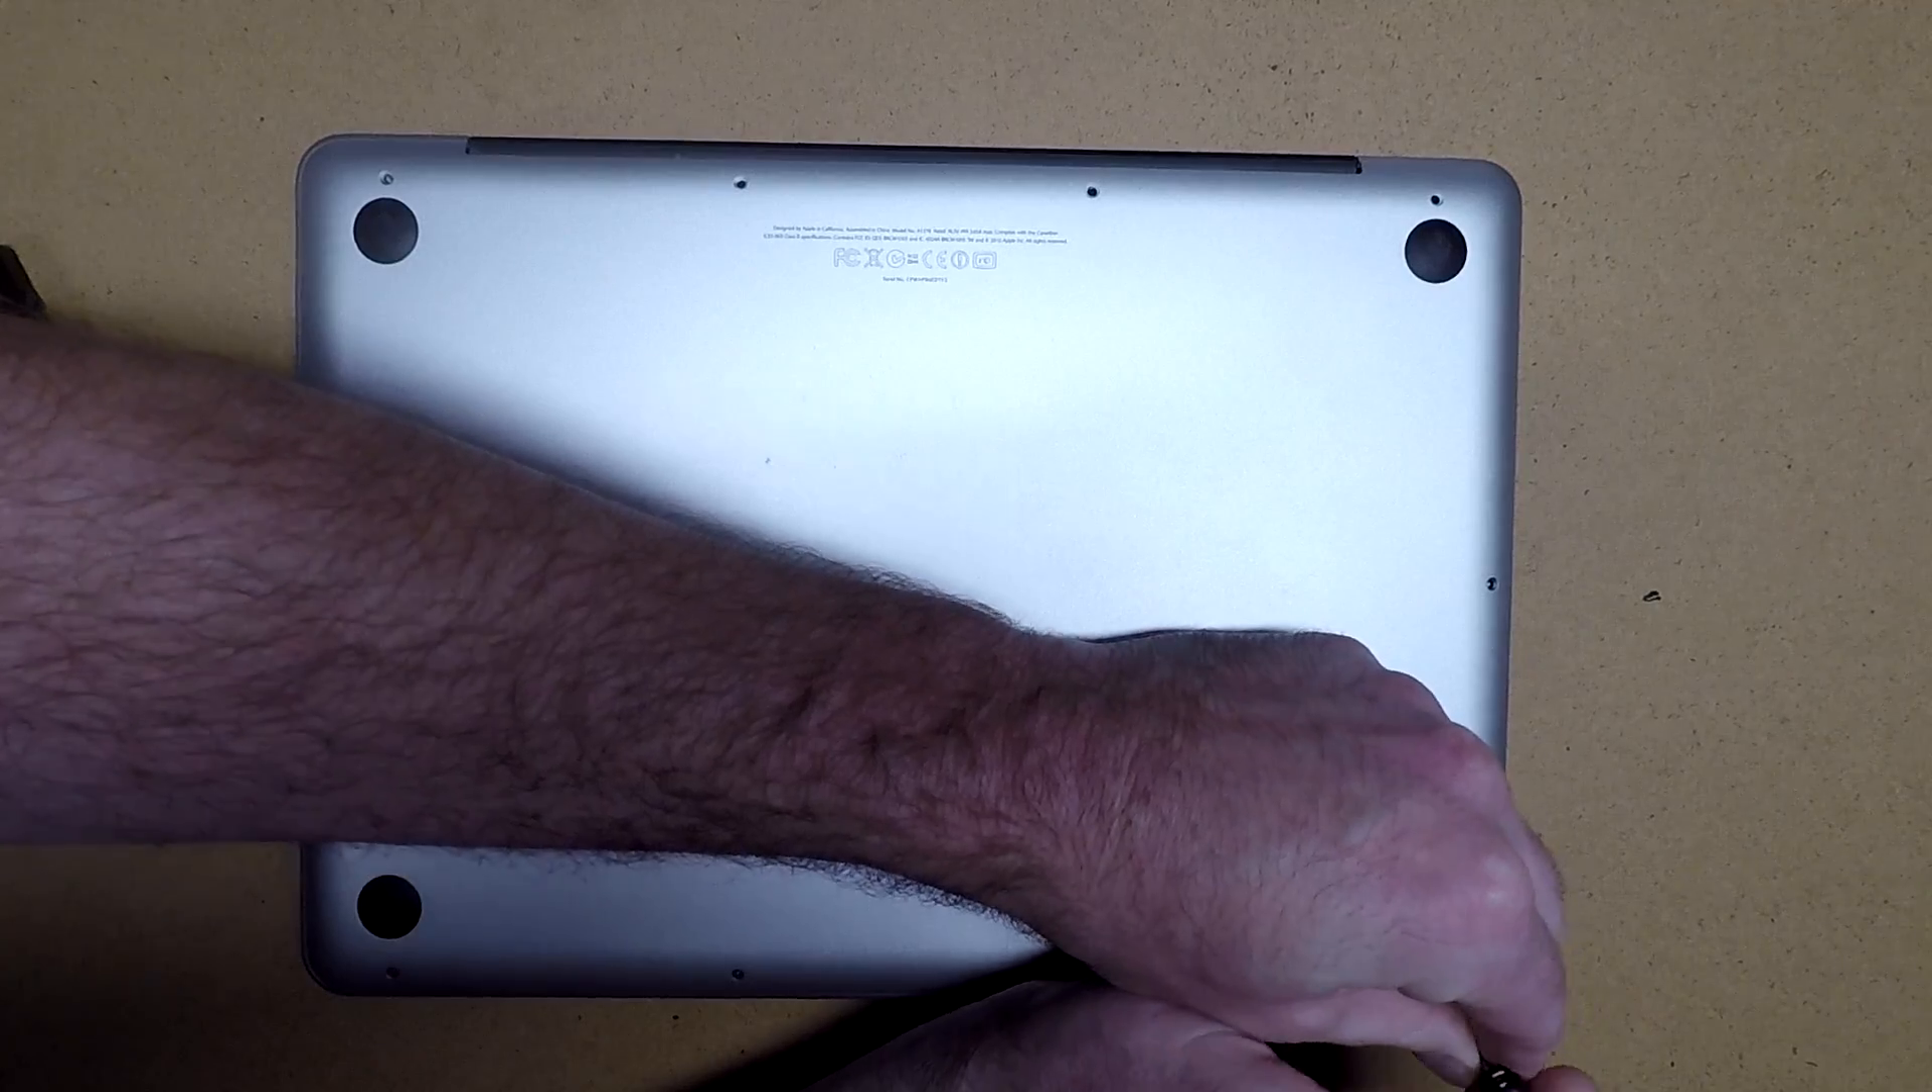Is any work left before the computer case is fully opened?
Yes.